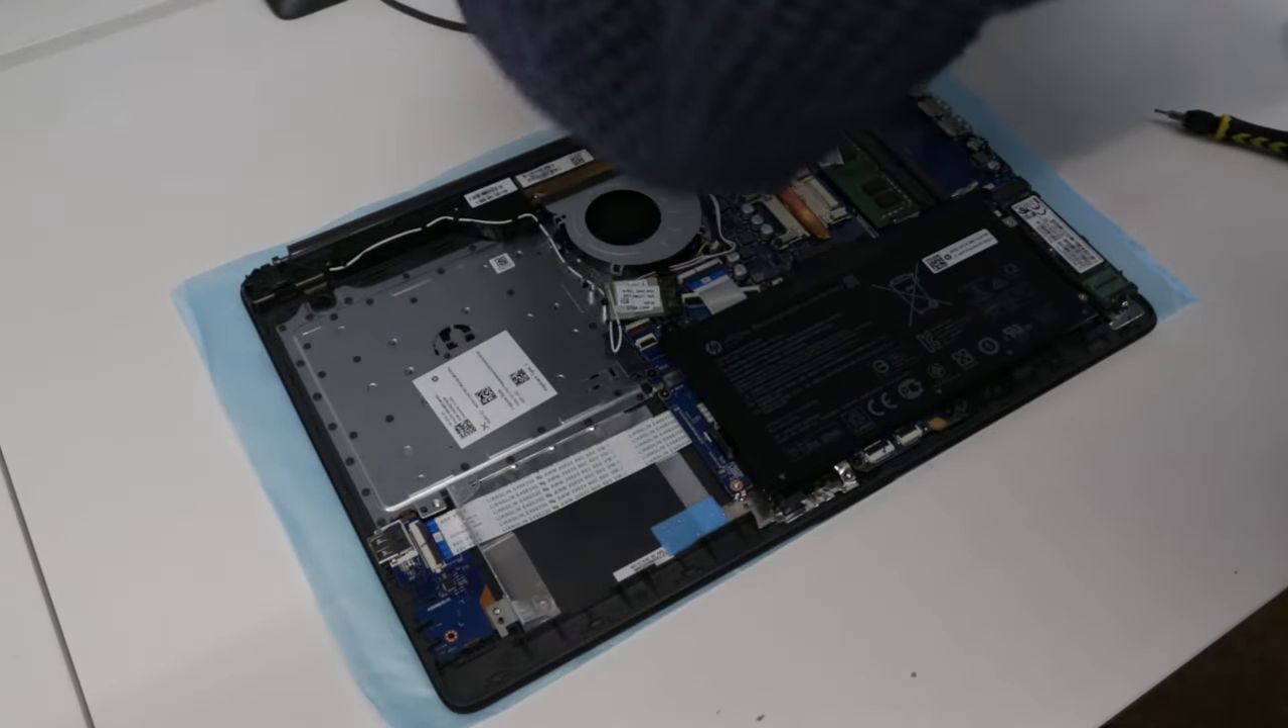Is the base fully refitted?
No.